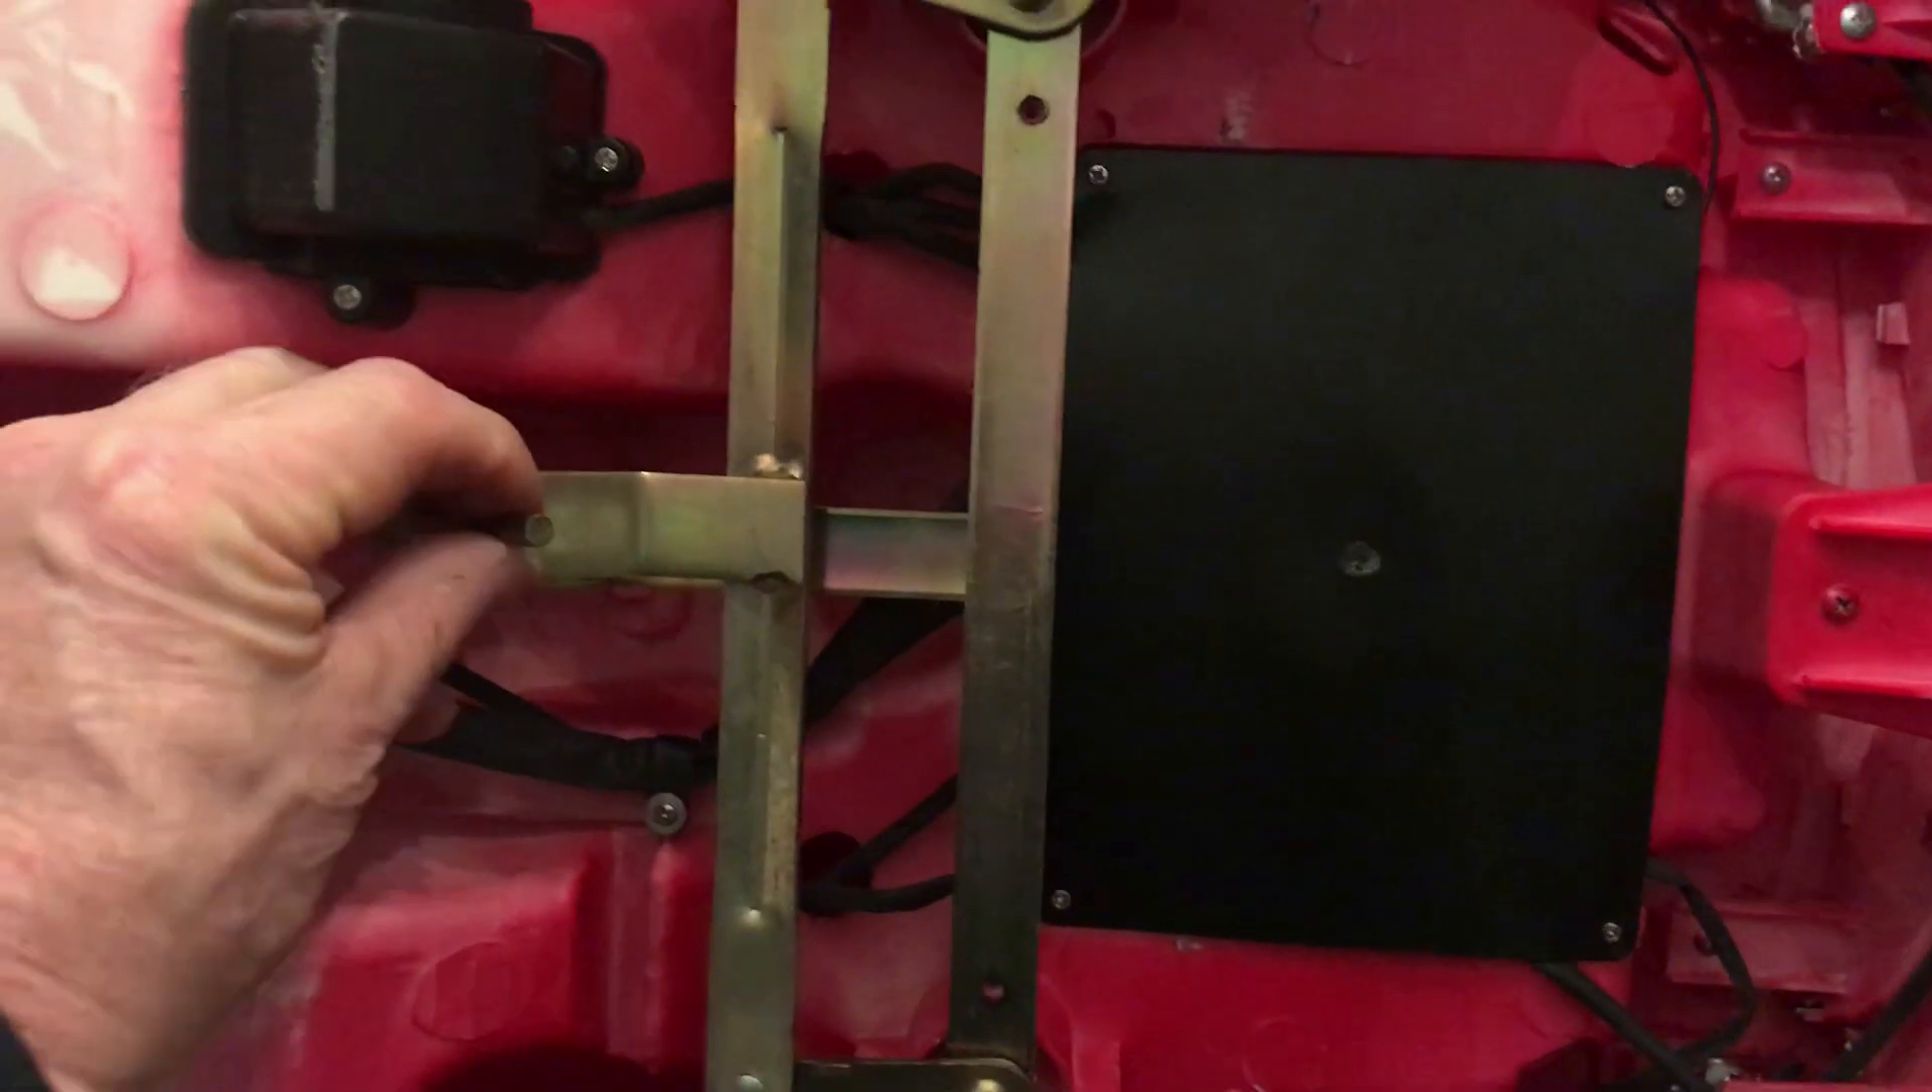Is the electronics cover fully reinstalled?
Yes.